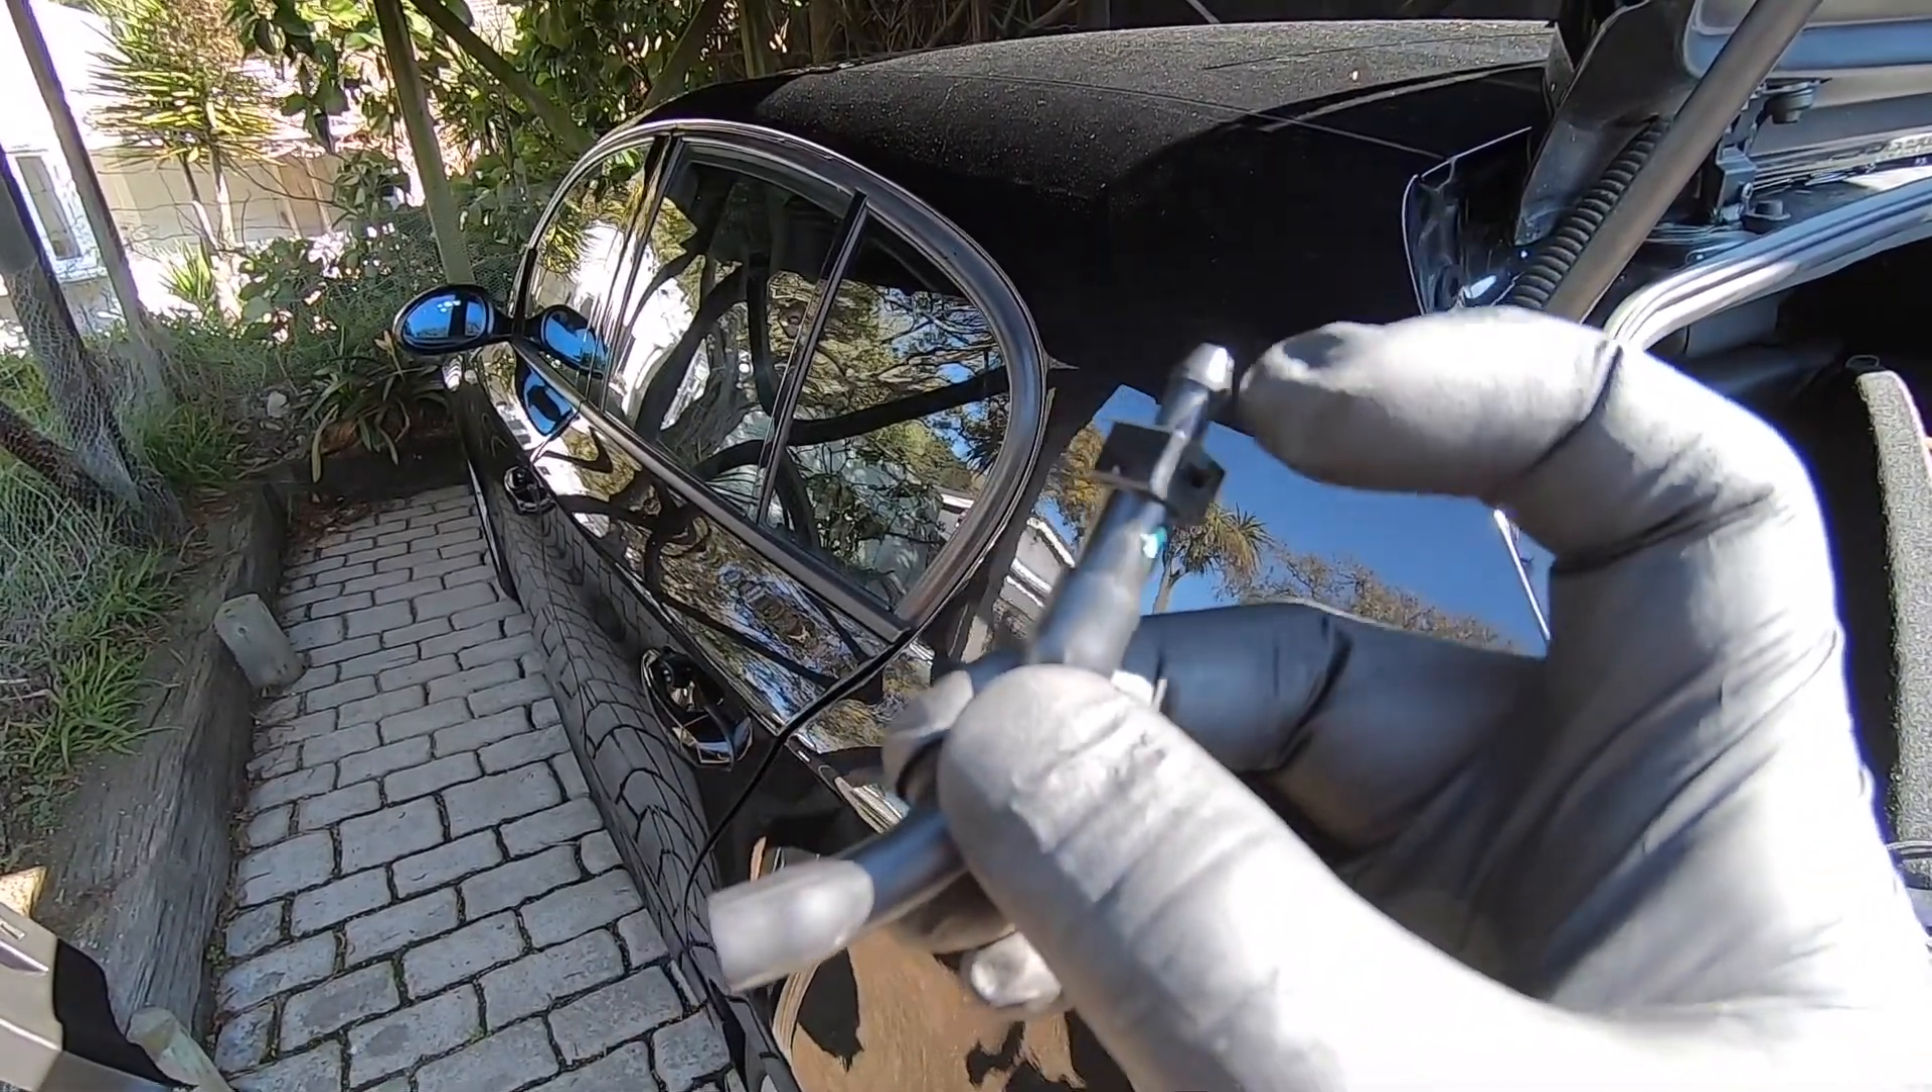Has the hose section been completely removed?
Yes.